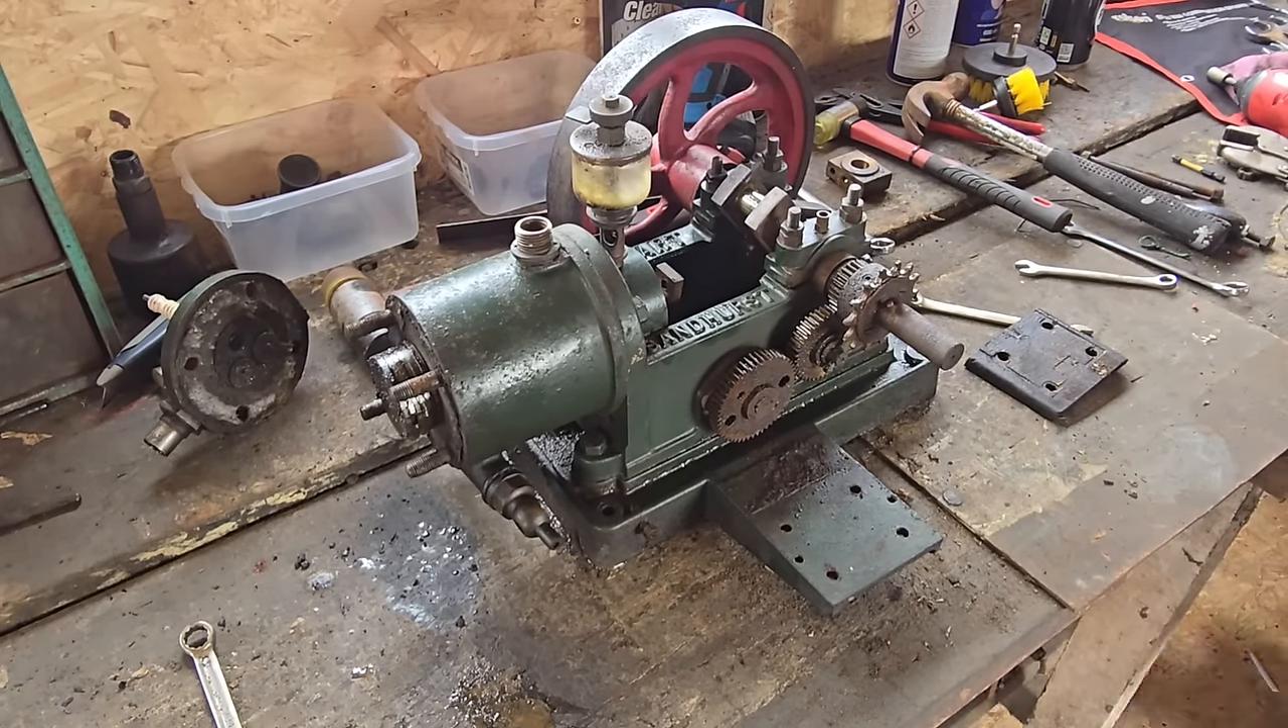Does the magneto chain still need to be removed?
No.